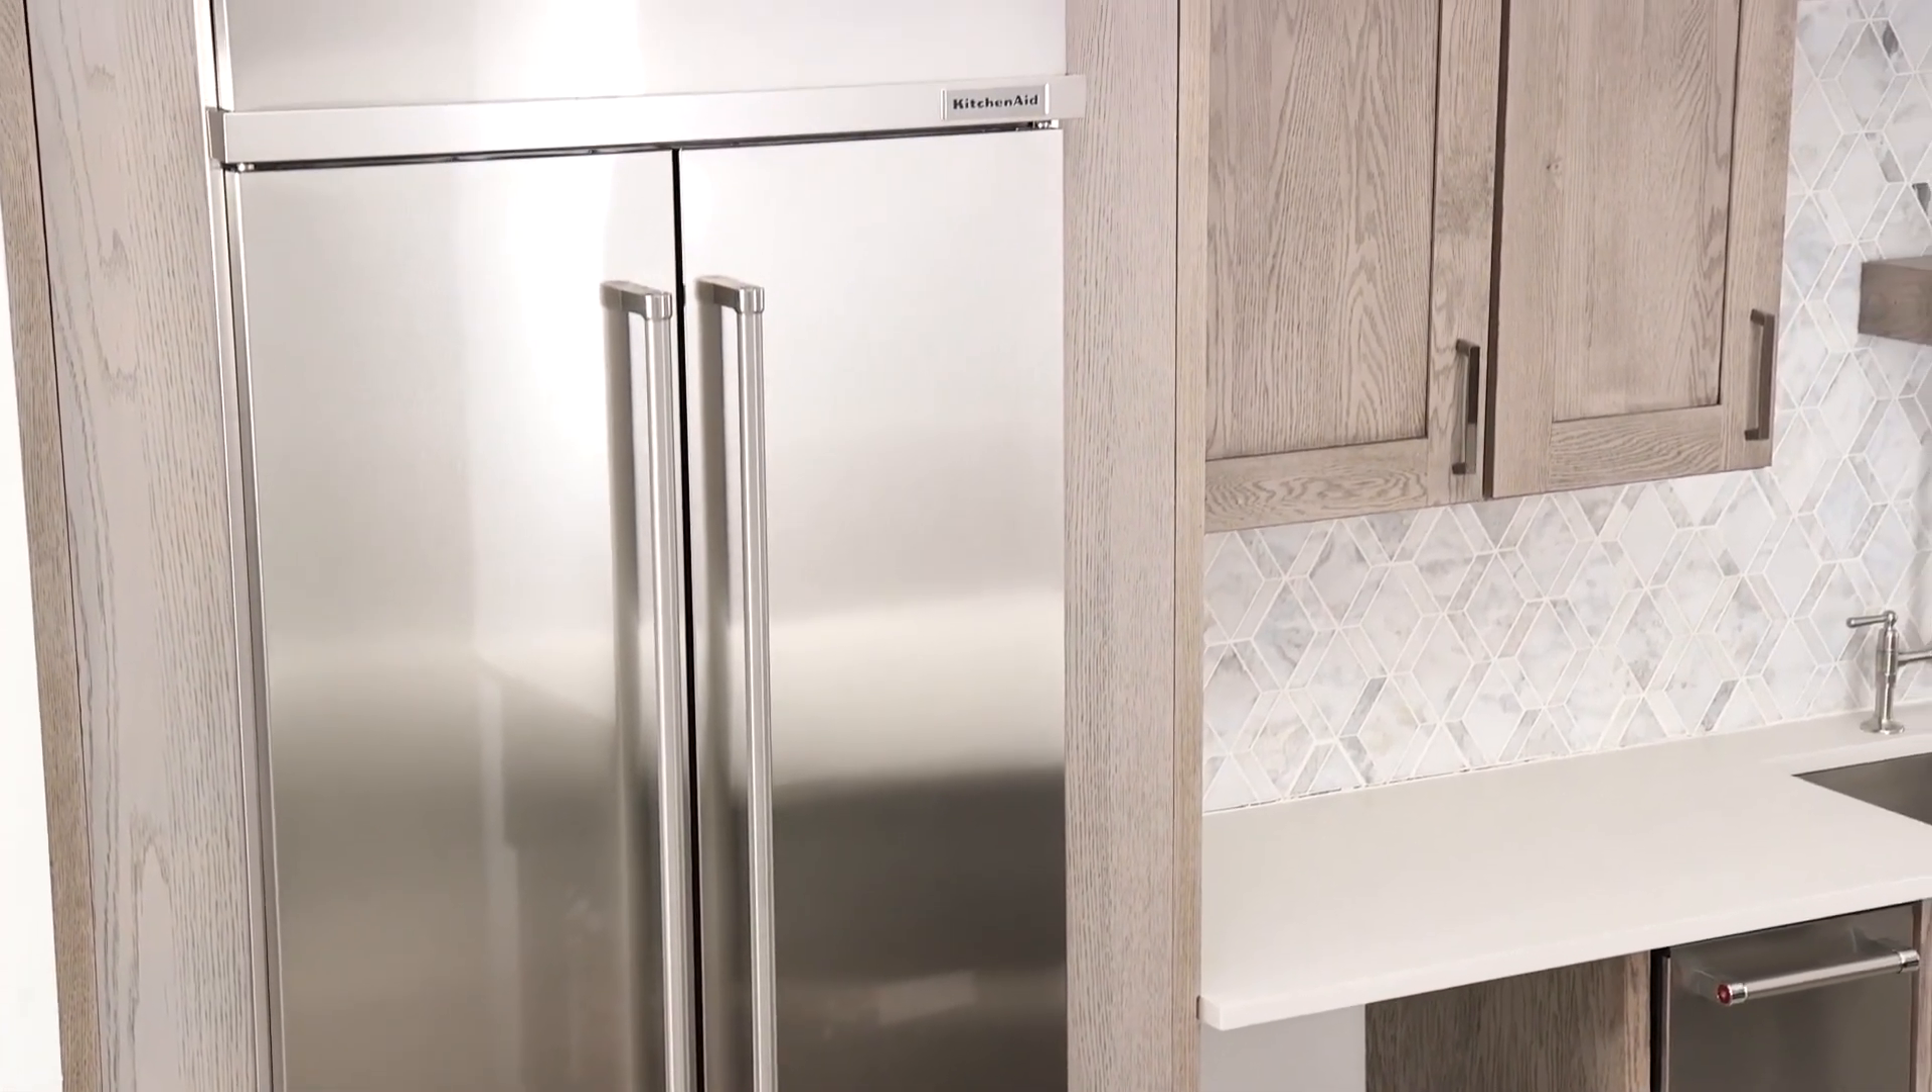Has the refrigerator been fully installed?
Yes.